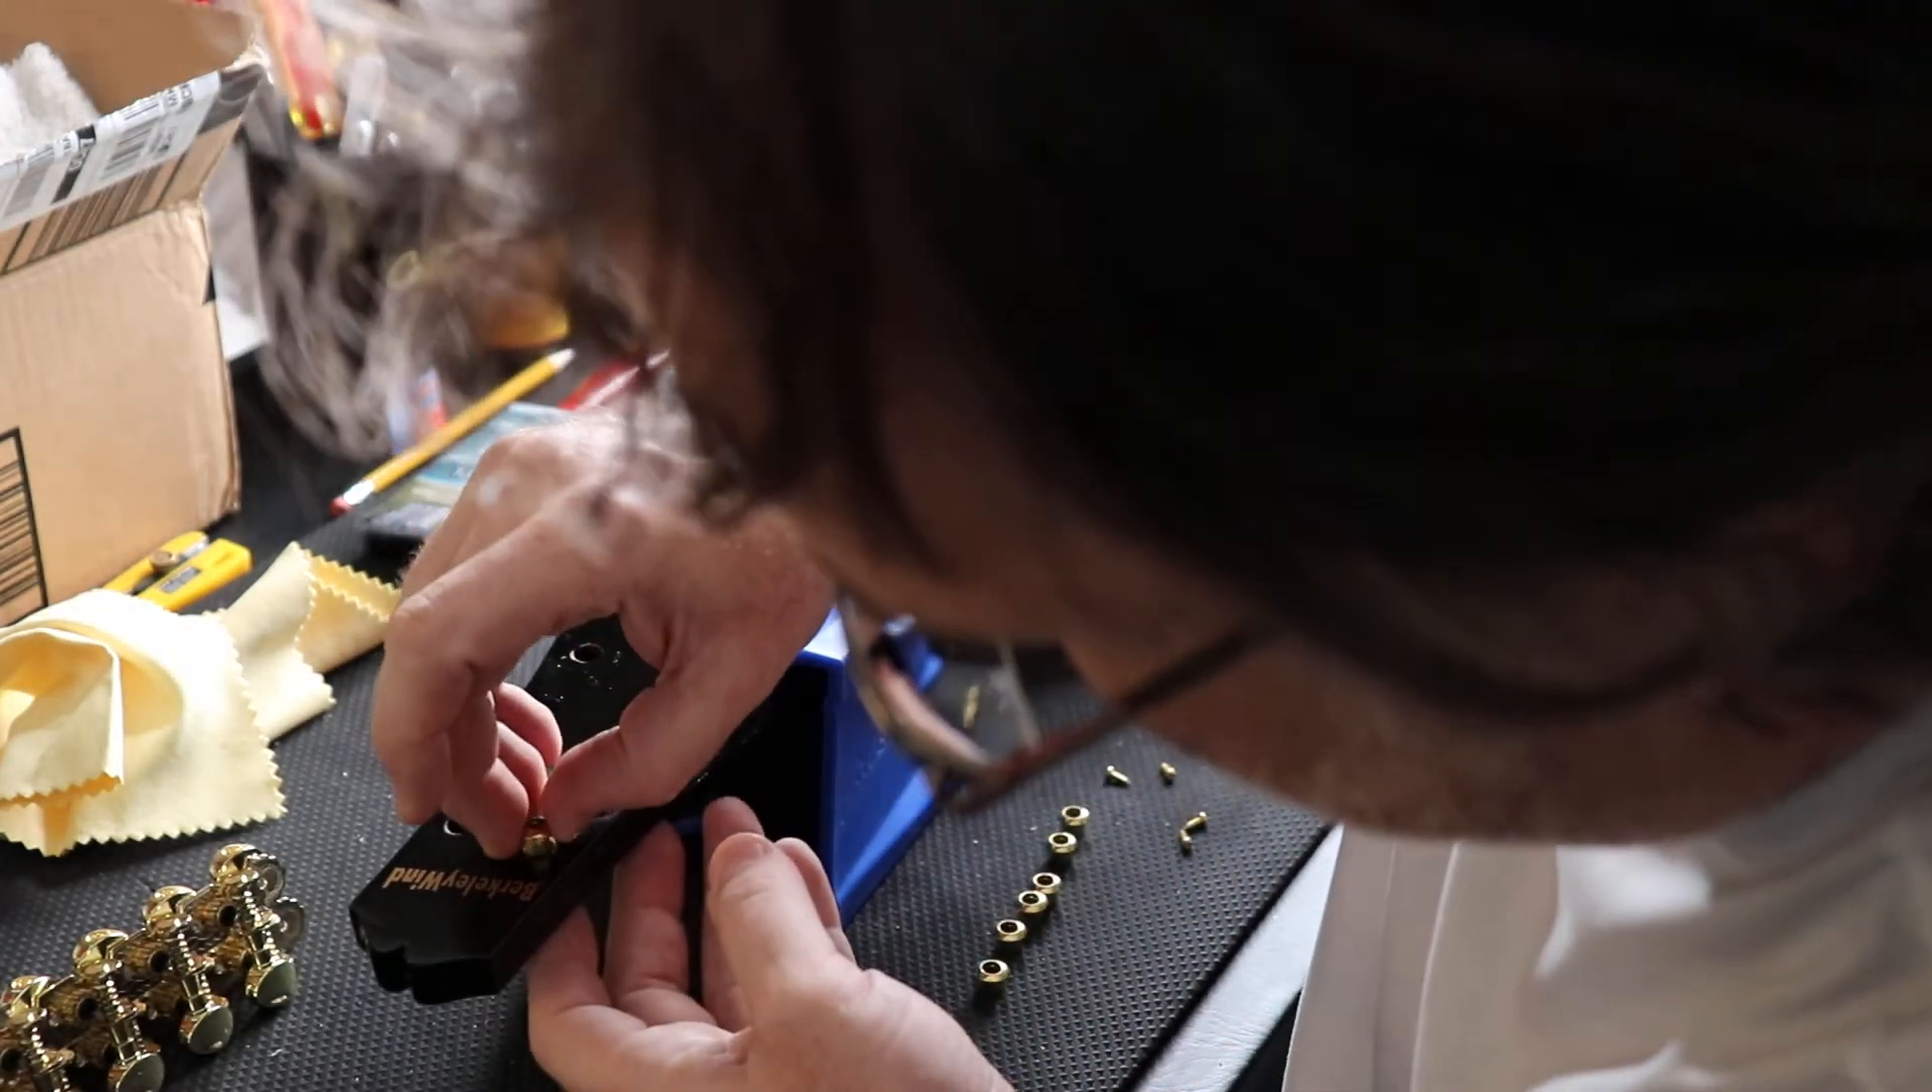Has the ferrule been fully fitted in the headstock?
No.